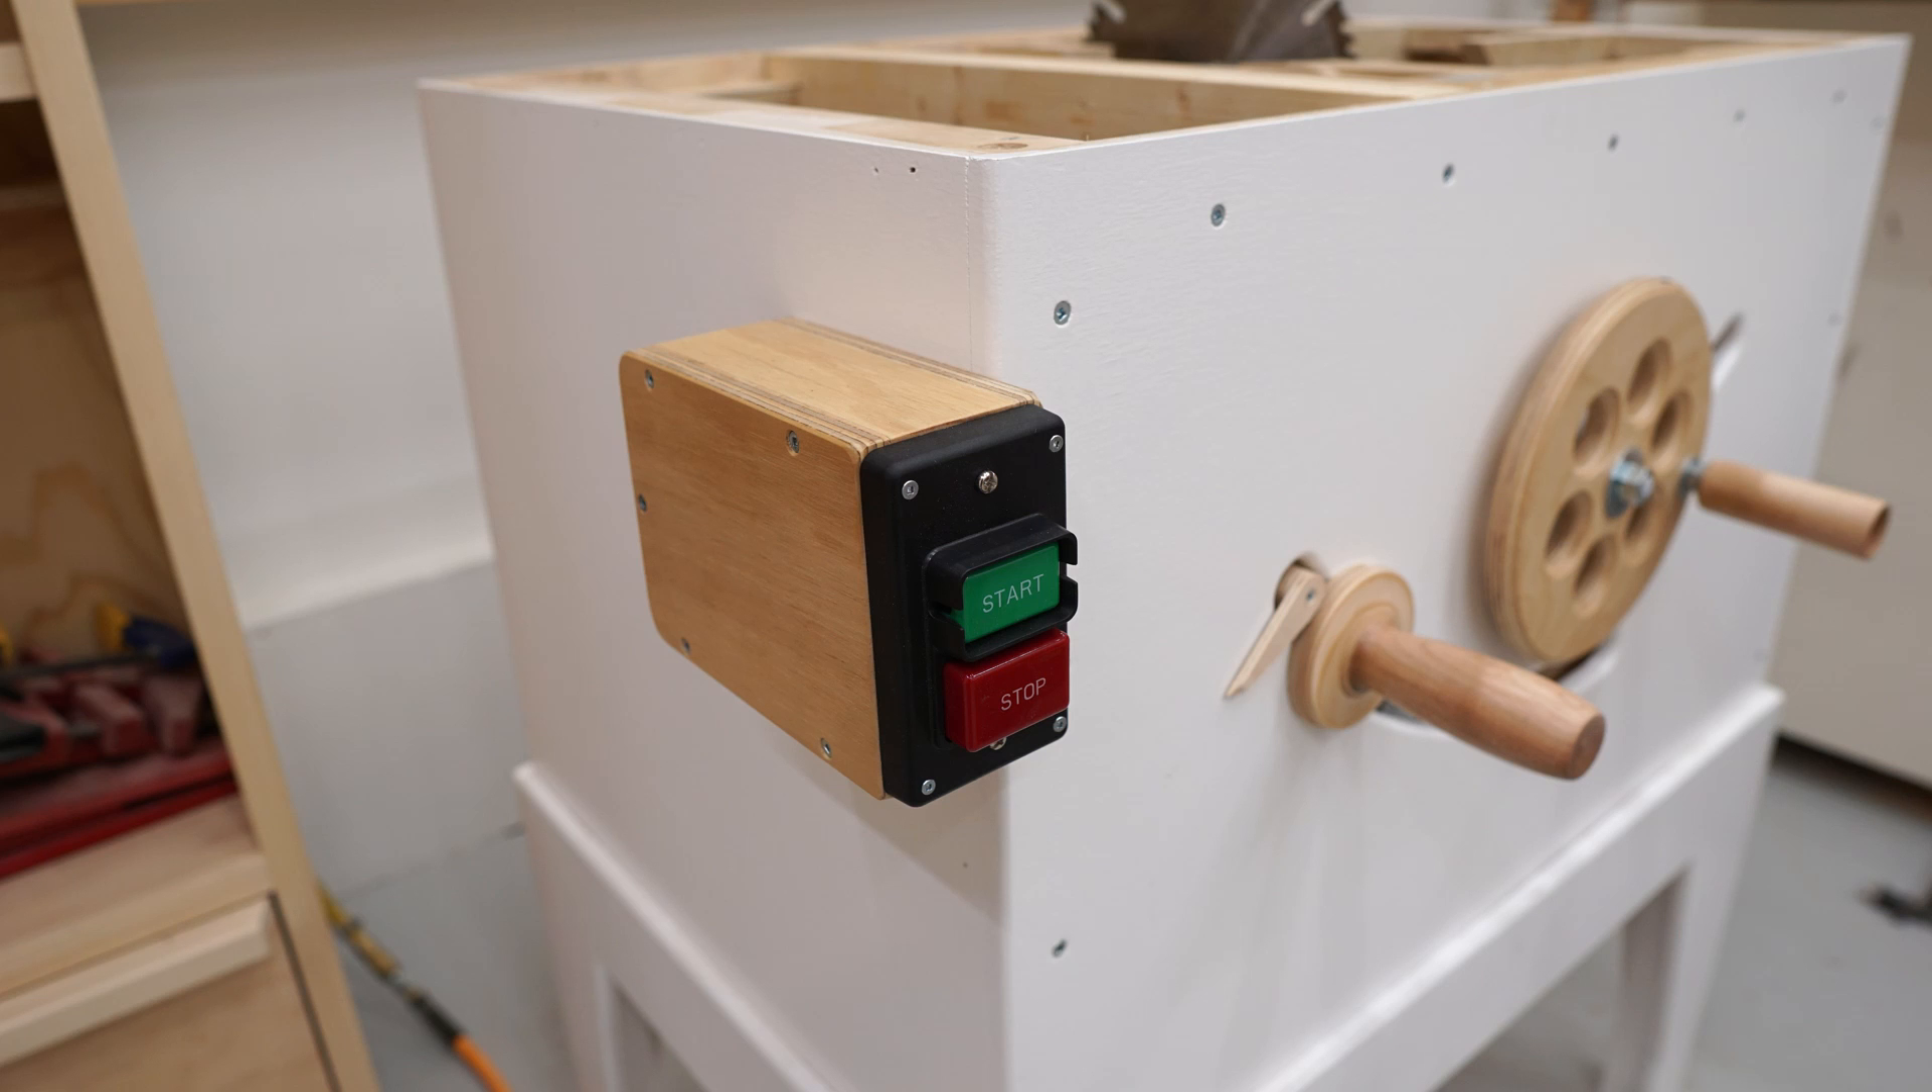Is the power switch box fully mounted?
Yes.